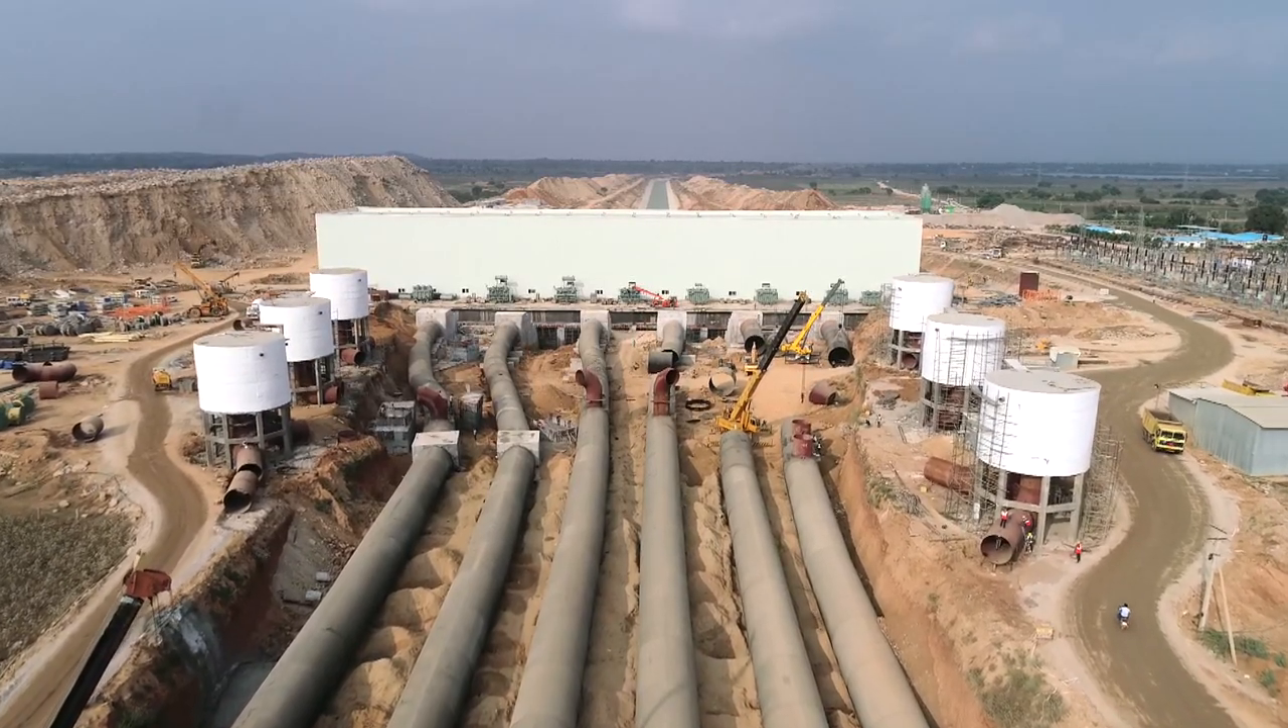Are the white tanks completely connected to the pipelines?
No.